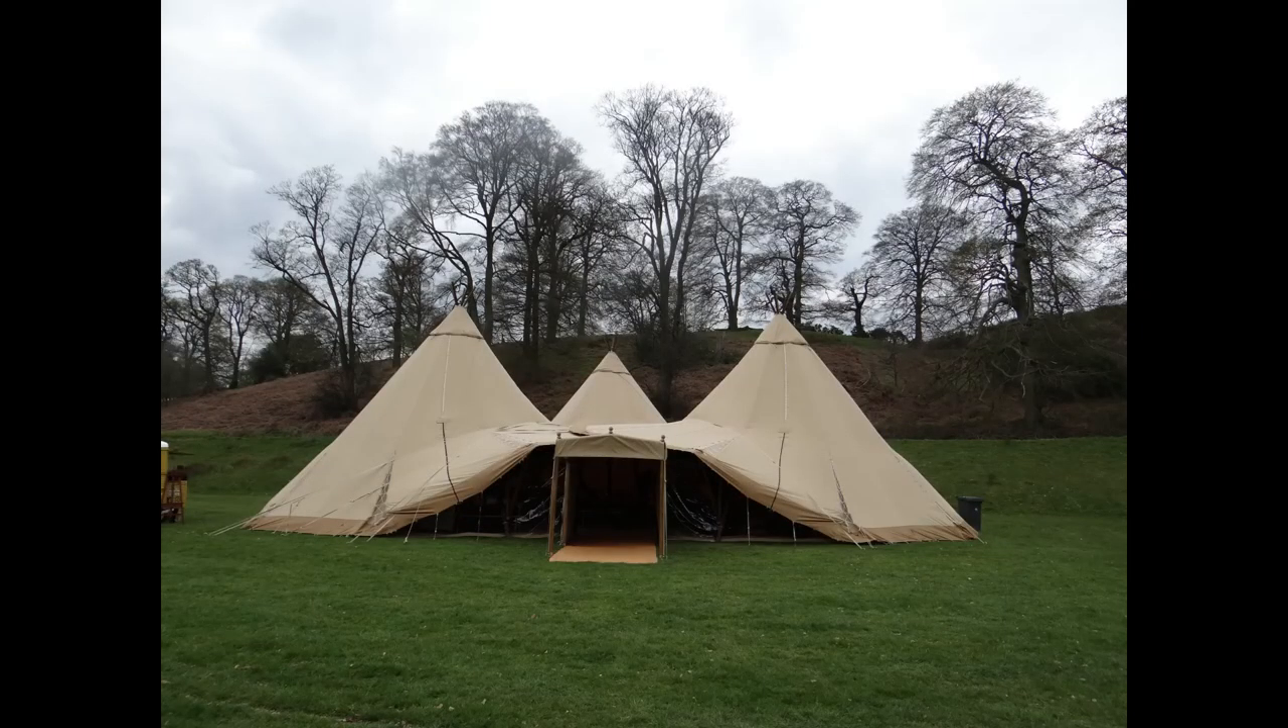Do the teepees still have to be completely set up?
No.